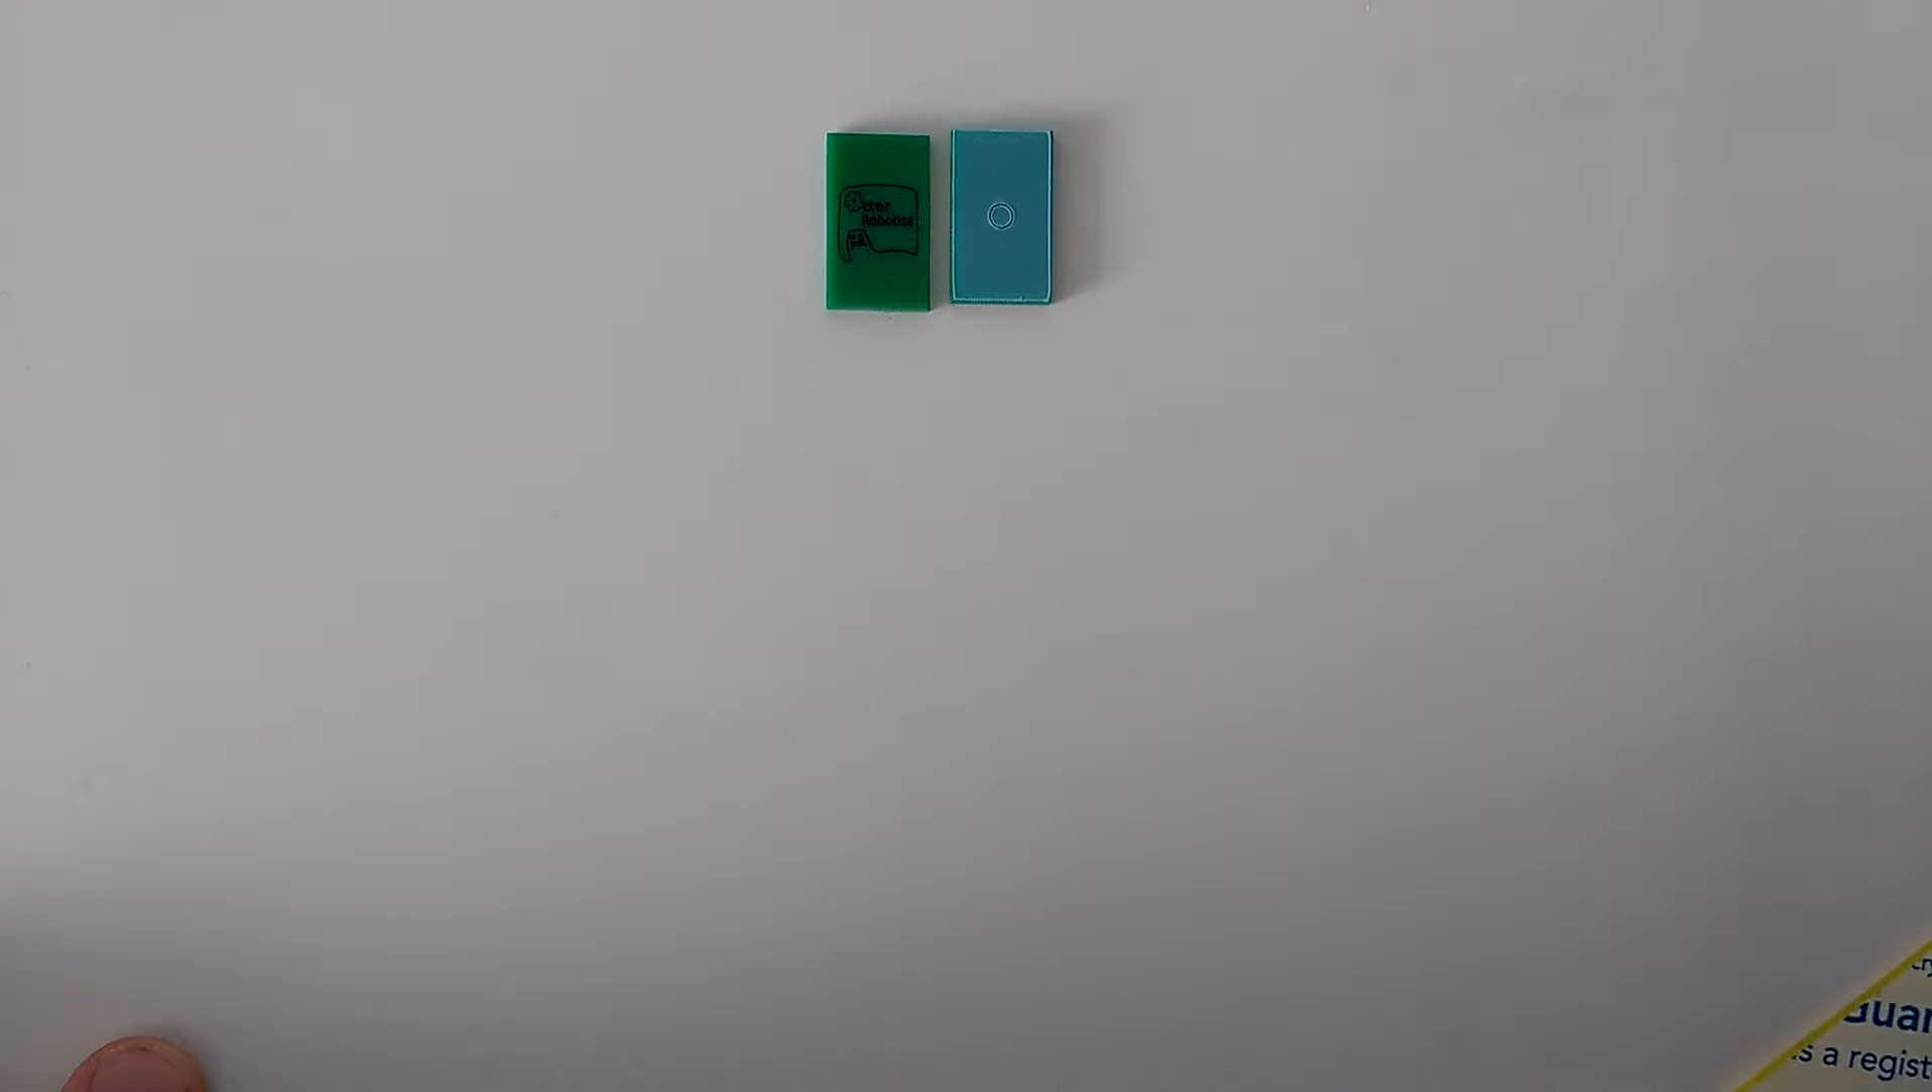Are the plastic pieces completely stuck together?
No.